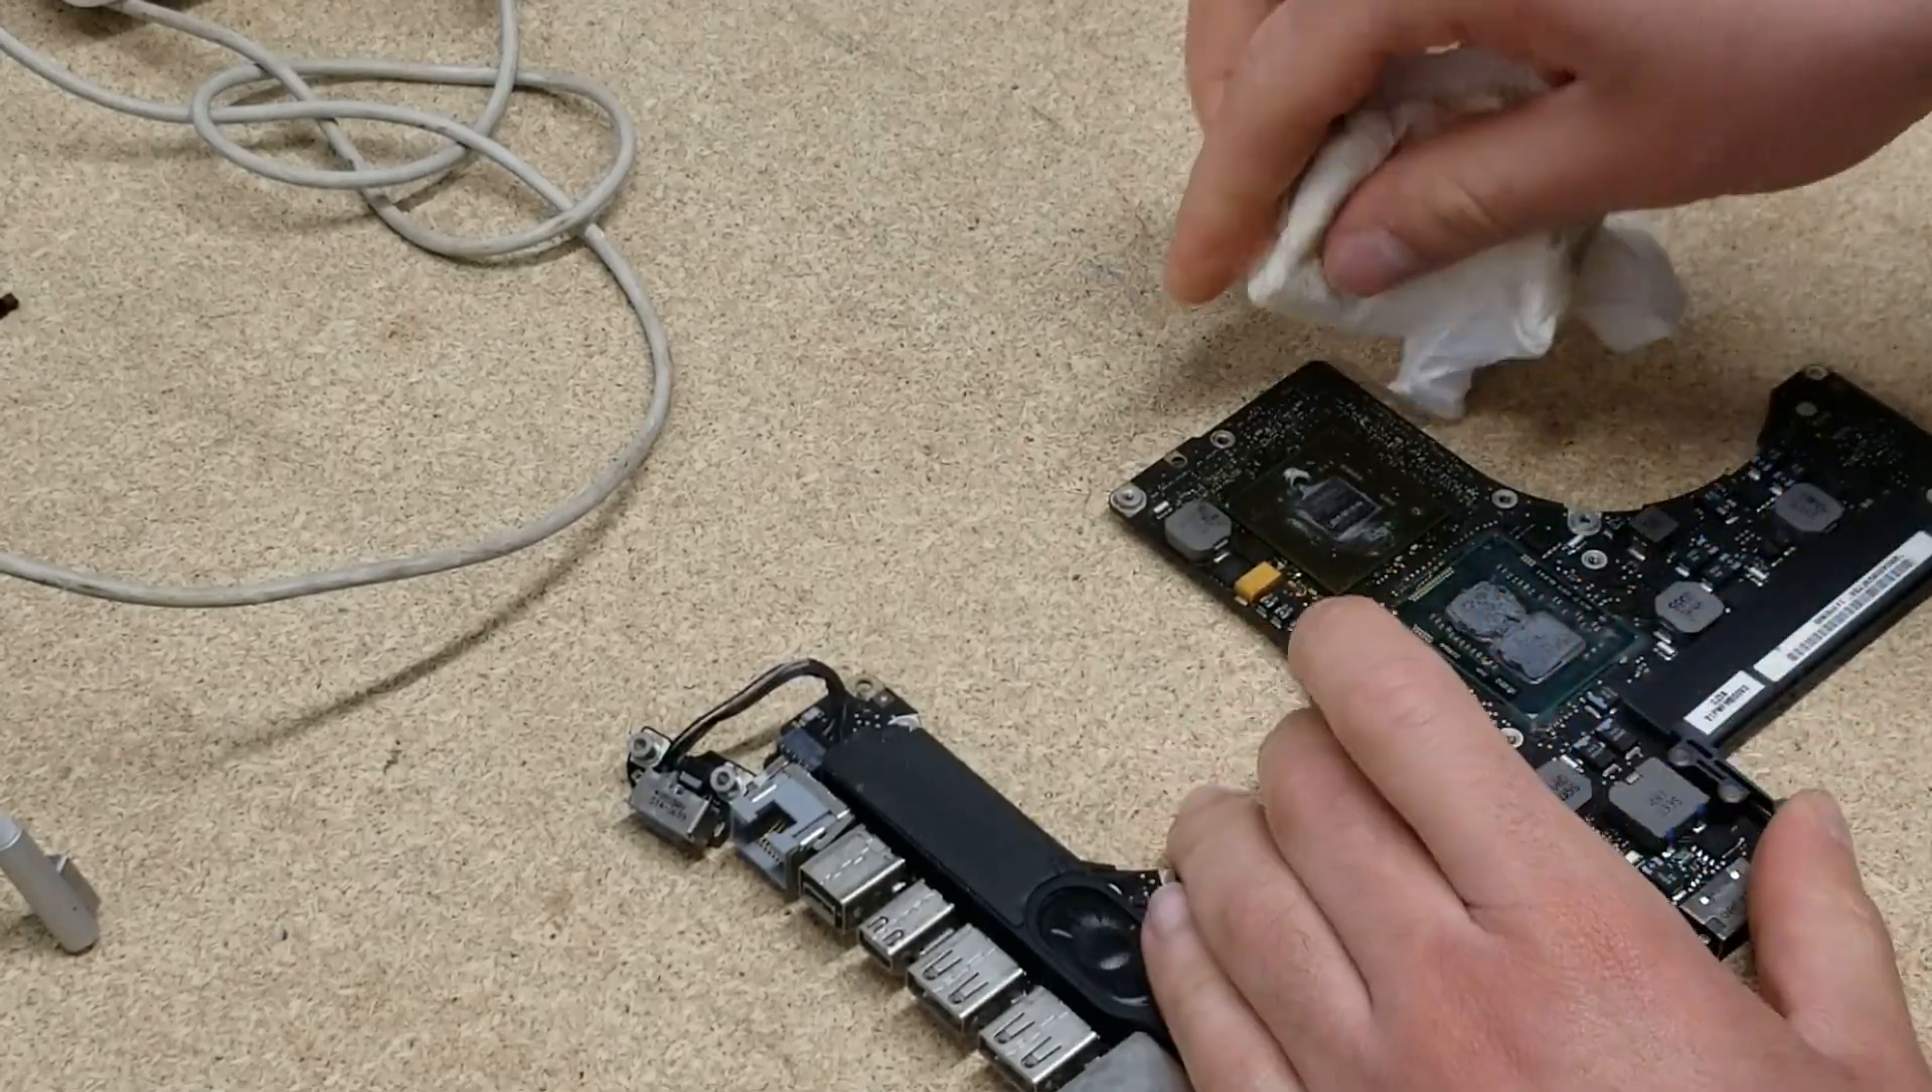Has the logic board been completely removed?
Yes.